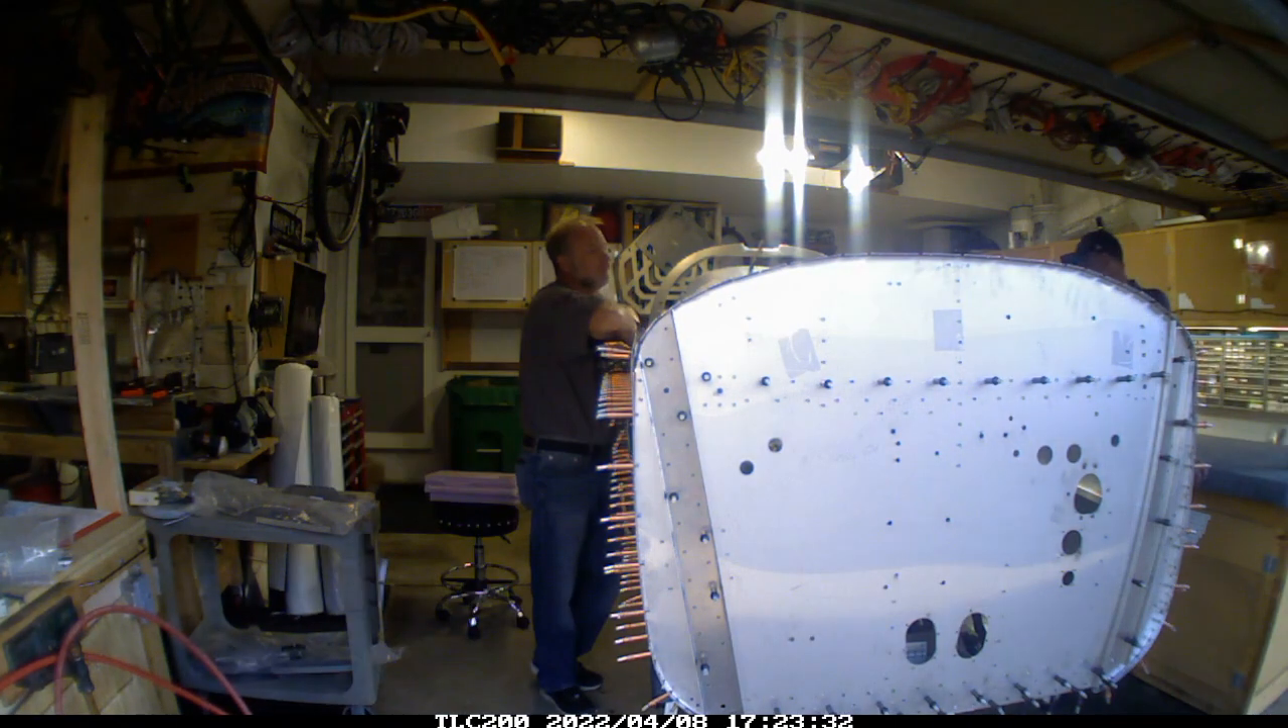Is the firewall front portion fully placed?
Yes.